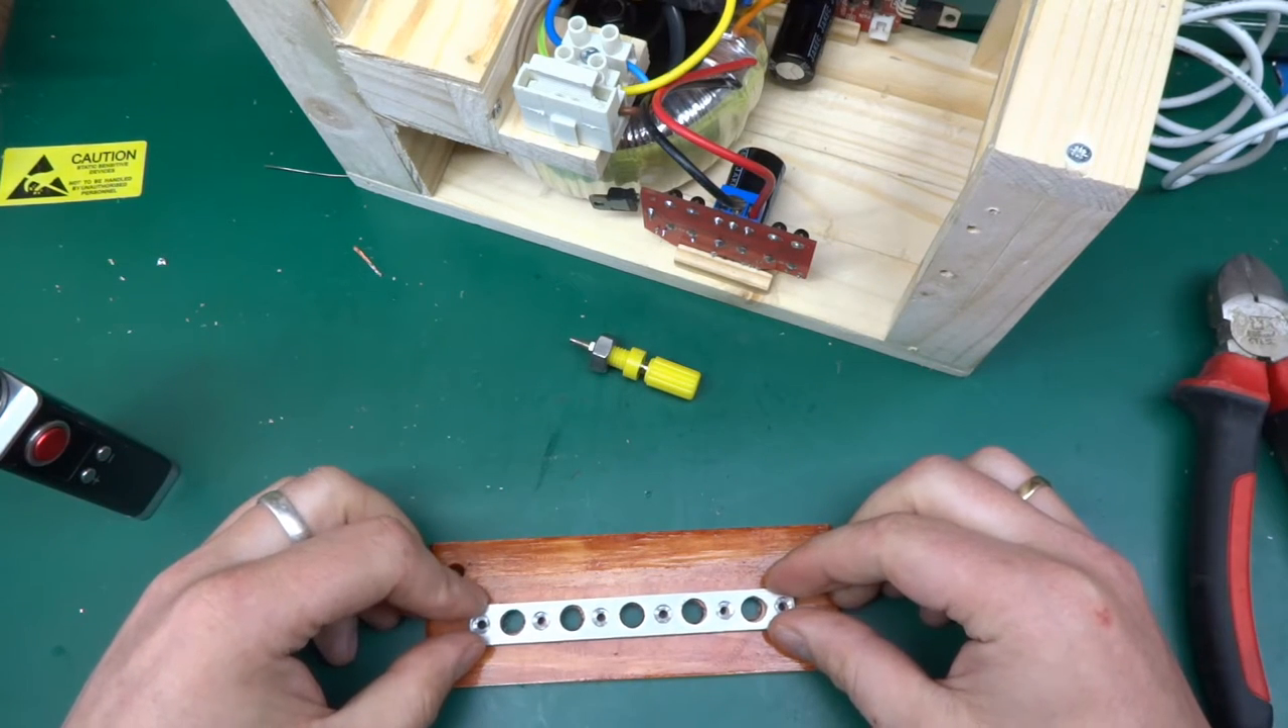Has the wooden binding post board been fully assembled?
No.